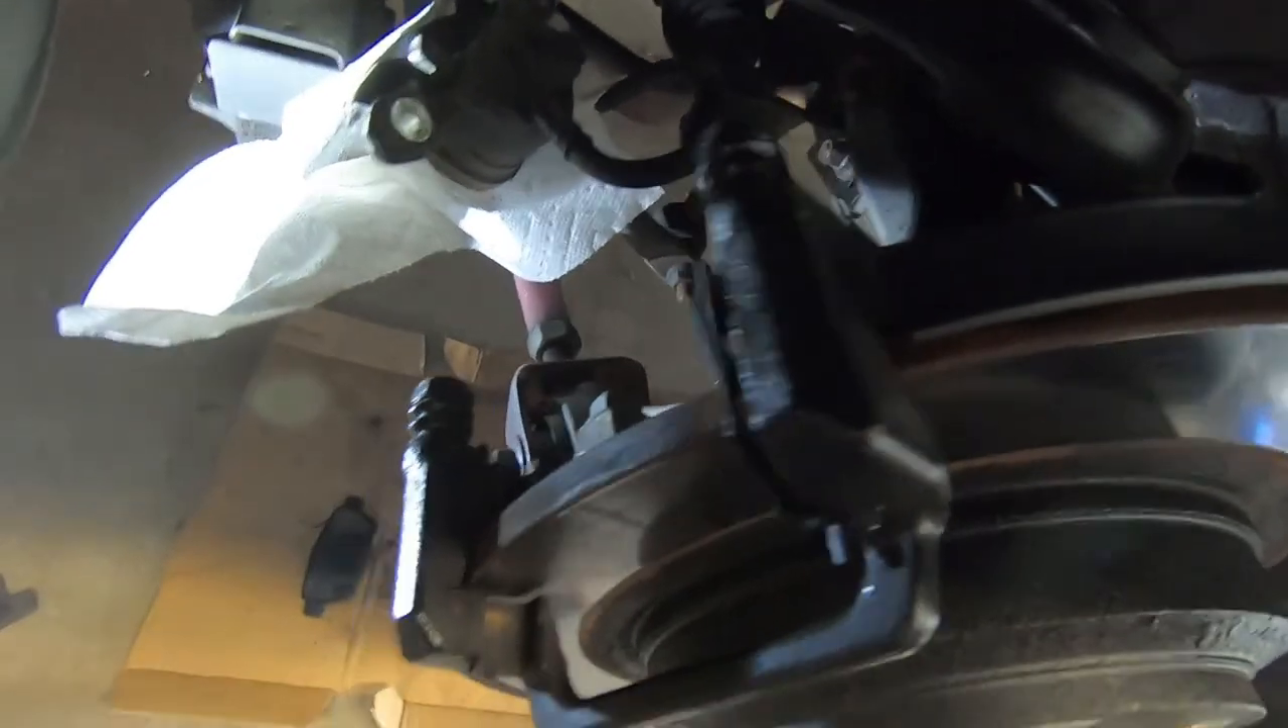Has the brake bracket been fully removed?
No.